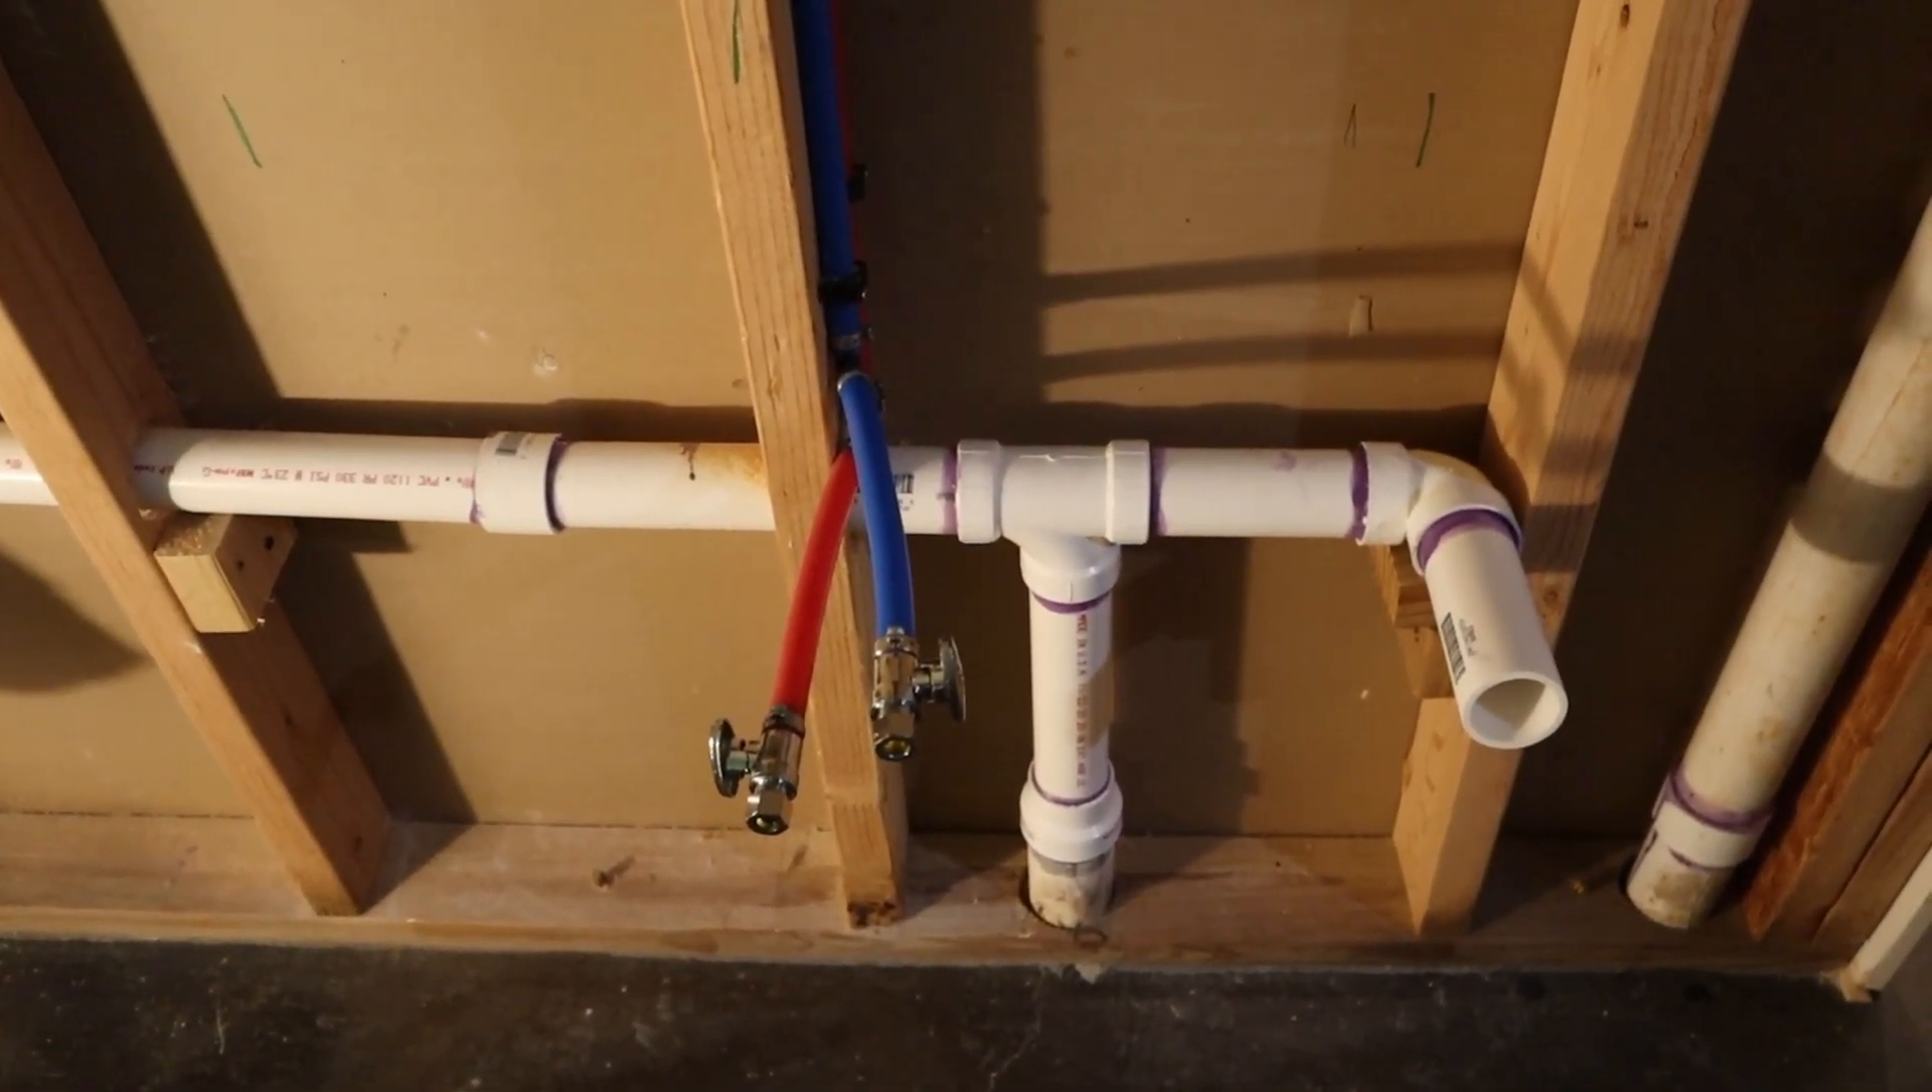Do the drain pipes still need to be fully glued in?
No.